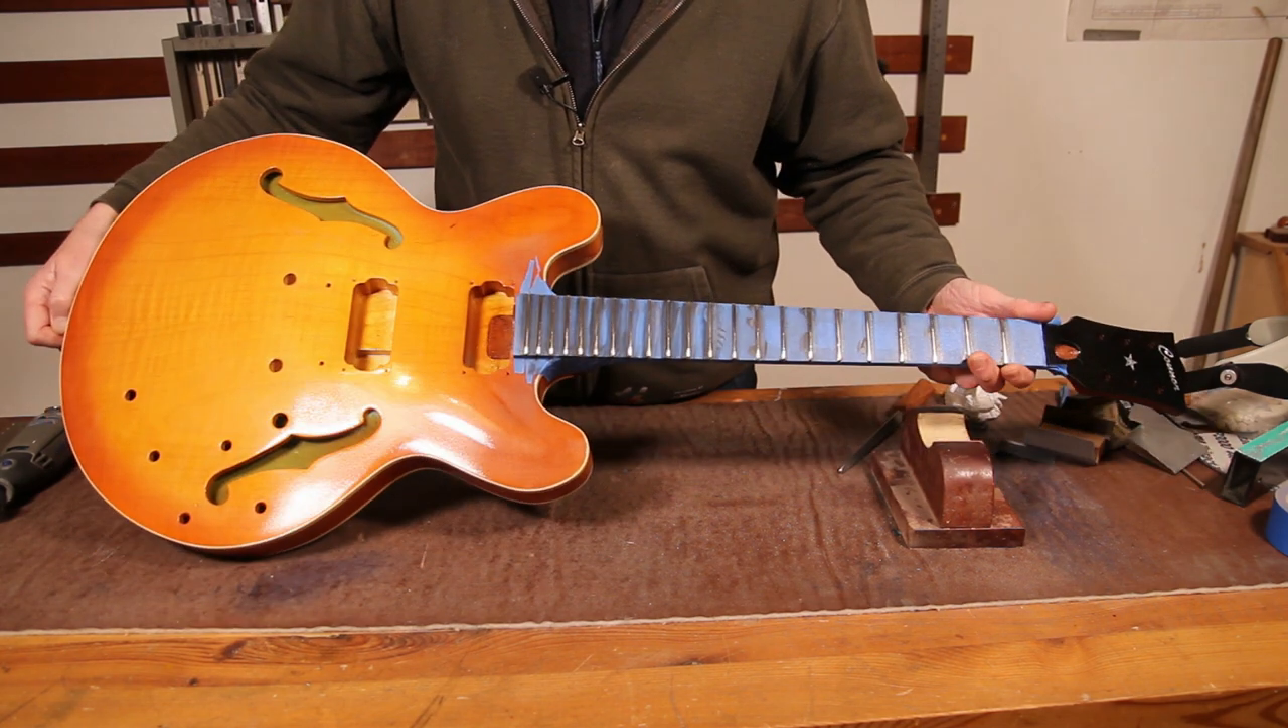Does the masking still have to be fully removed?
Yes.